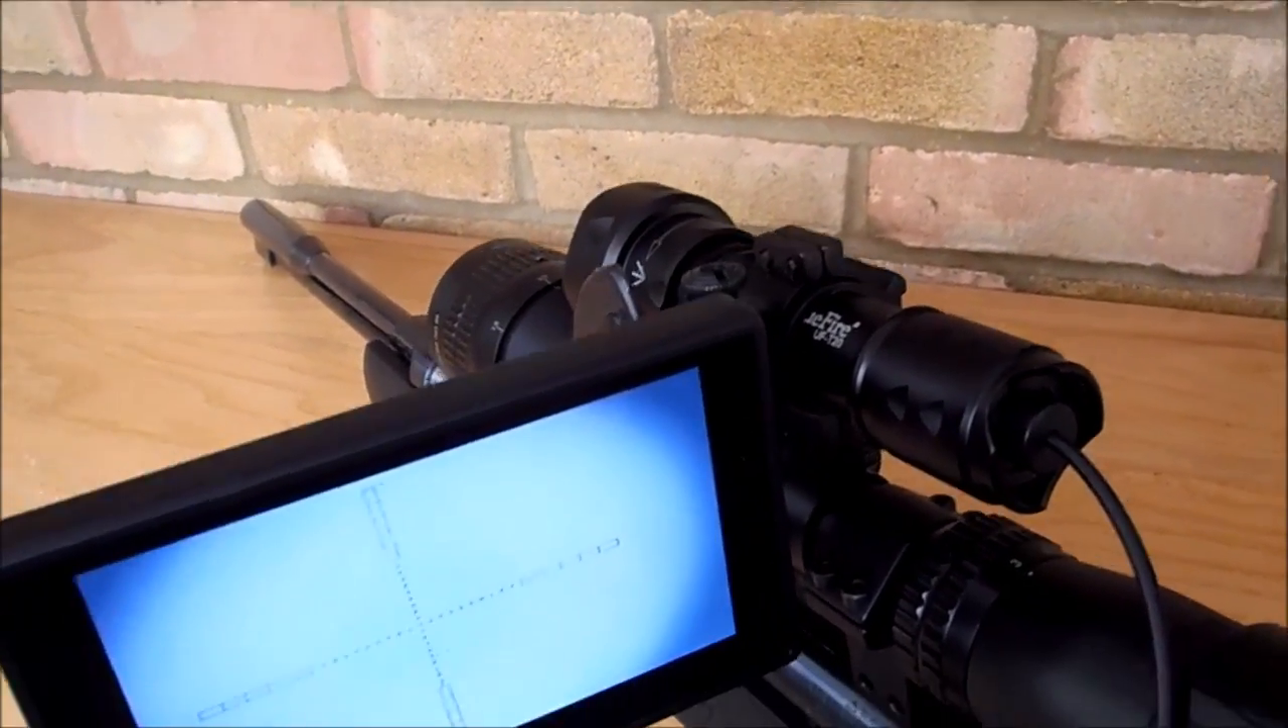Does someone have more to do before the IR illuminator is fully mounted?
No.